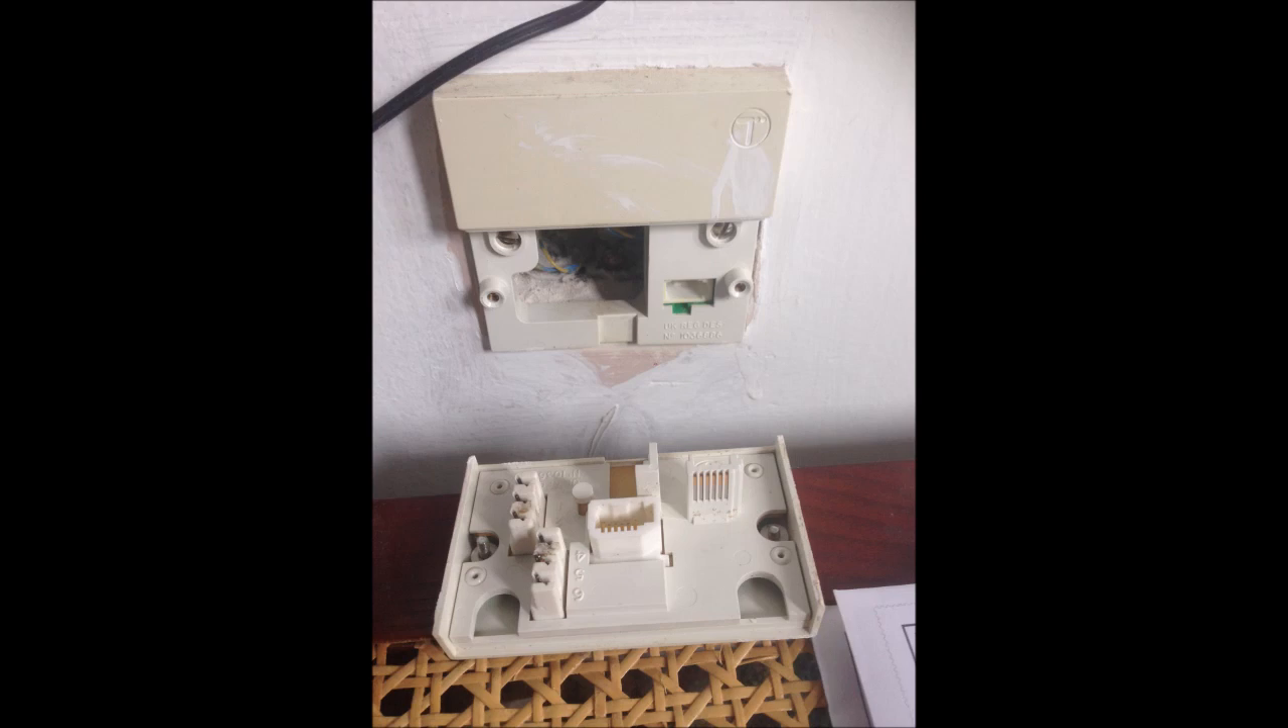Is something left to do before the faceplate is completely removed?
No.